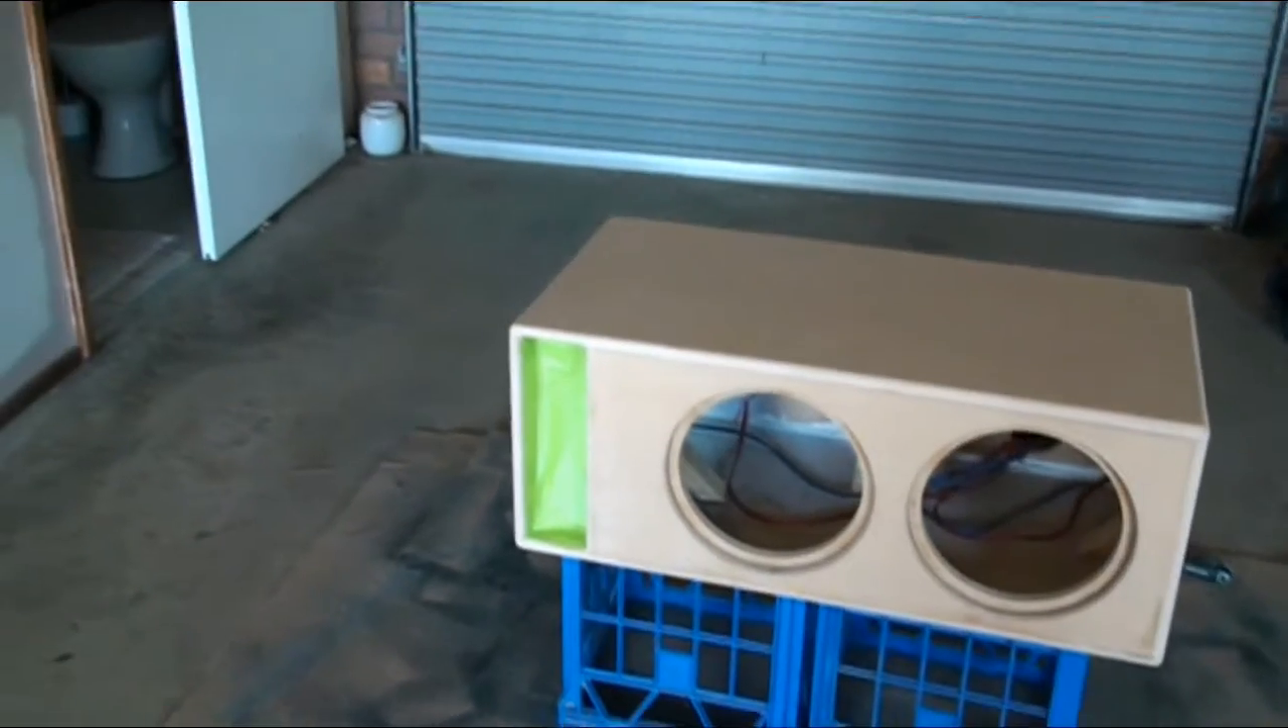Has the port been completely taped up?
Yes.